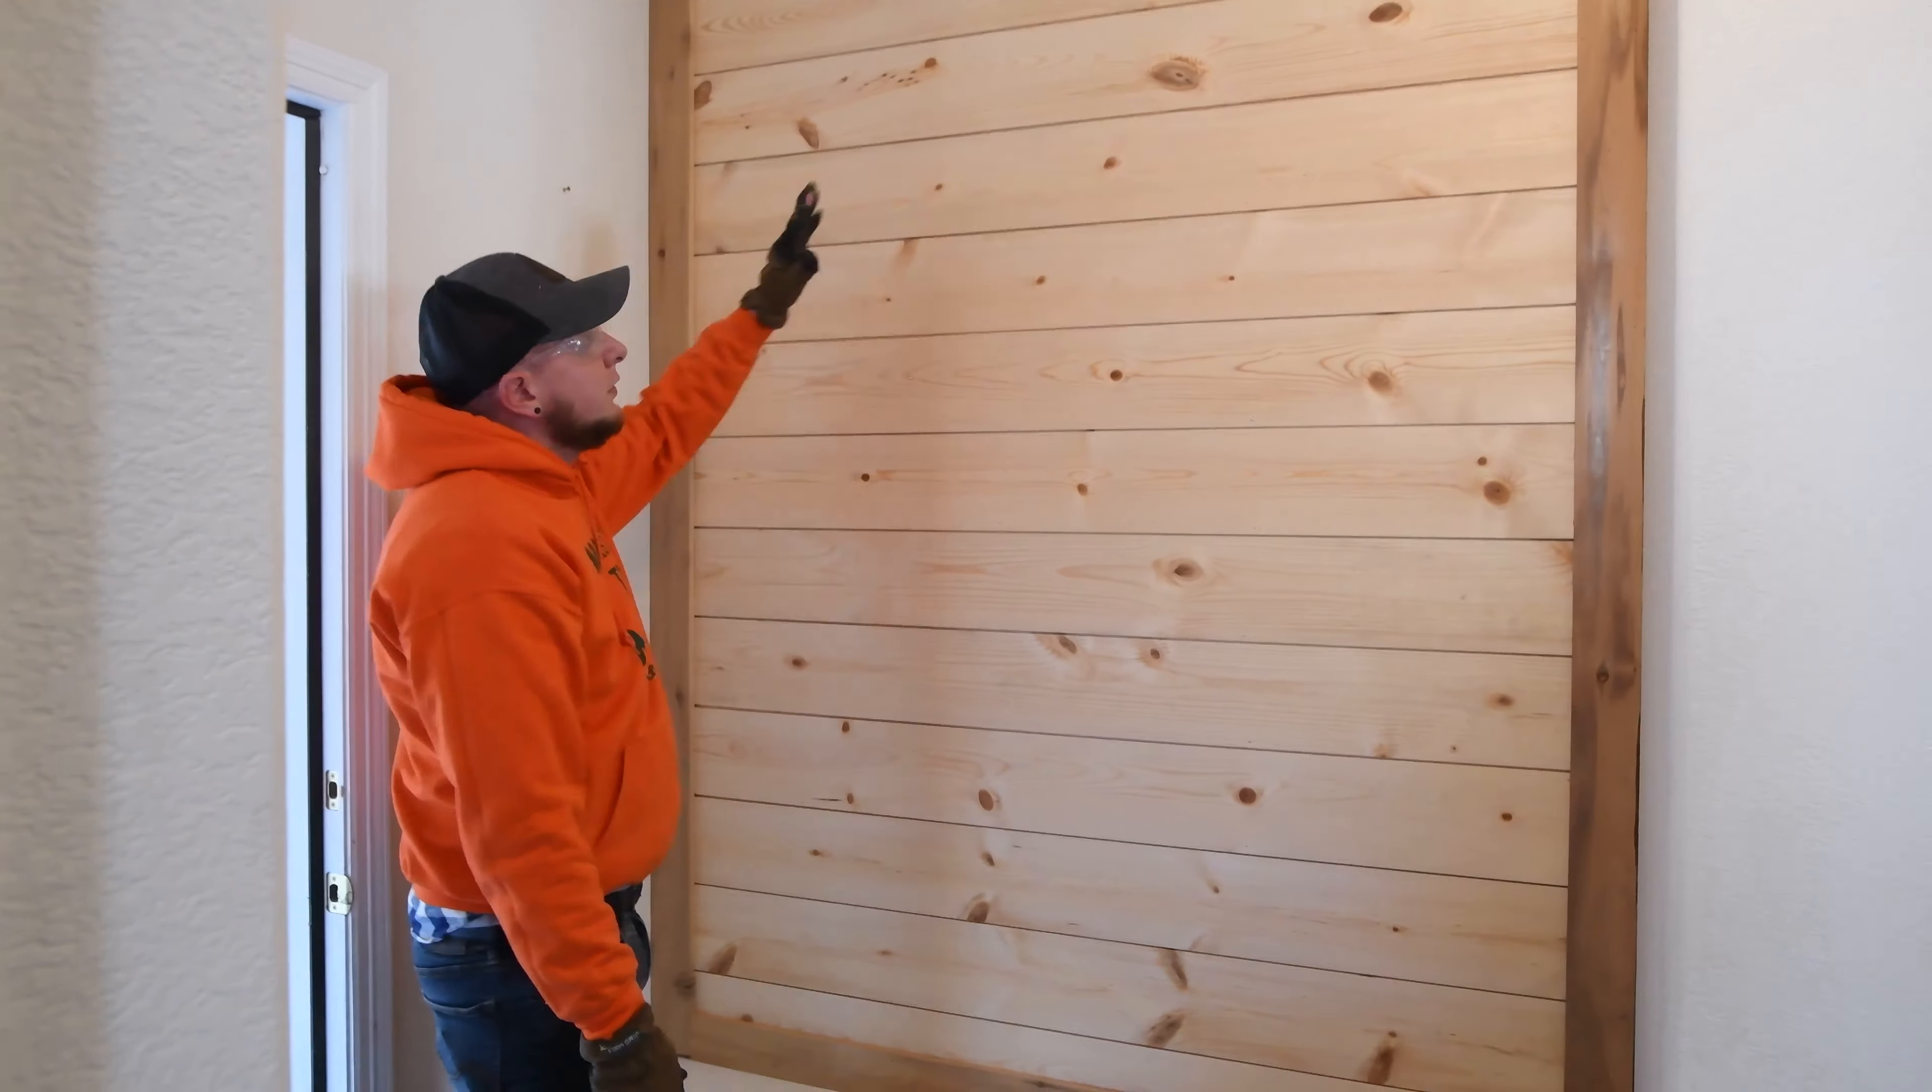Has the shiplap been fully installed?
Yes.